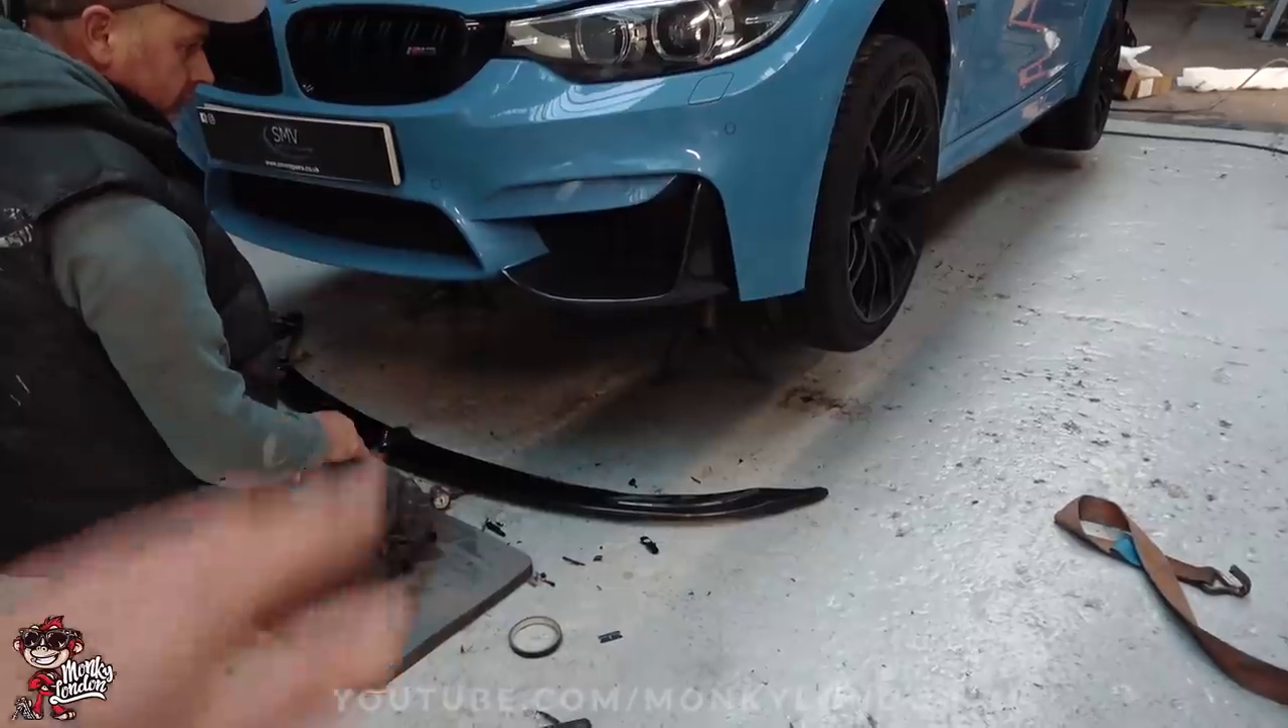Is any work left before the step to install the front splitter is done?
Yes.